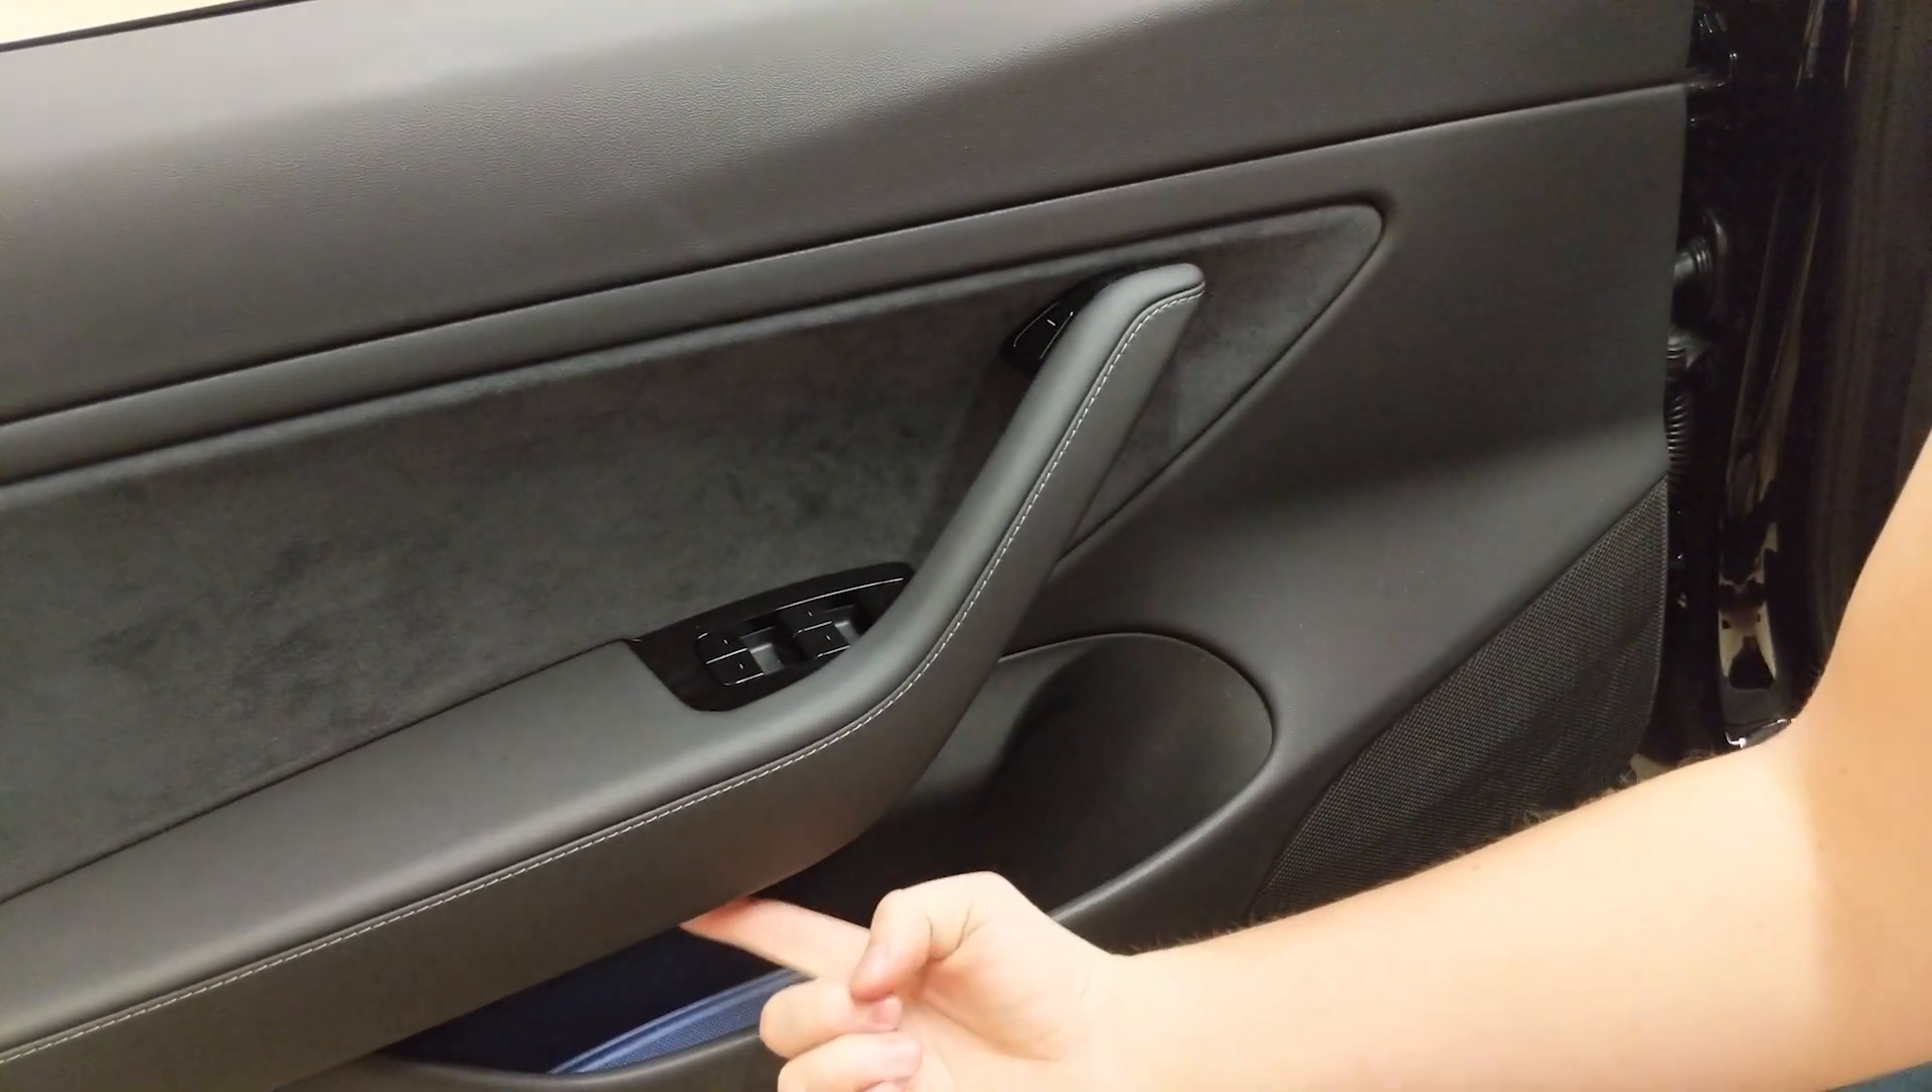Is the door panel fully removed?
No.